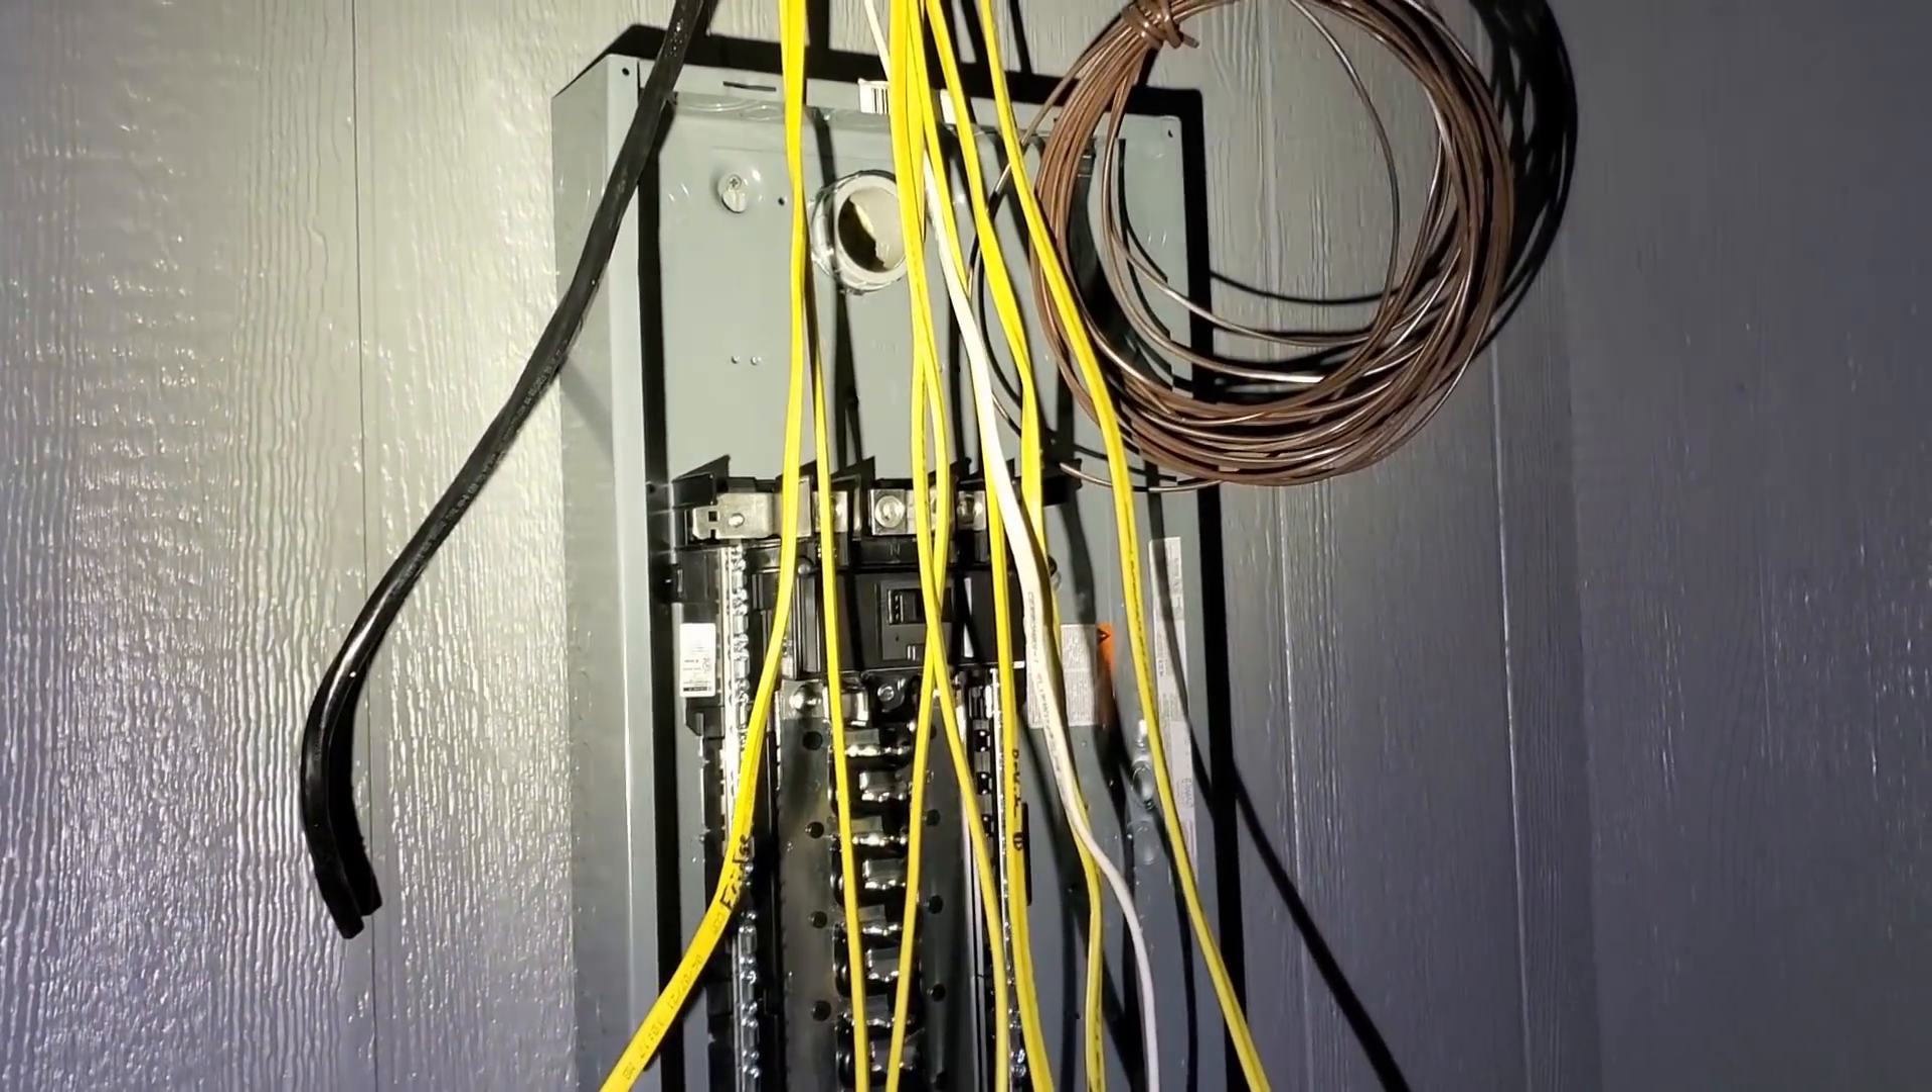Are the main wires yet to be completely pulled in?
Yes.